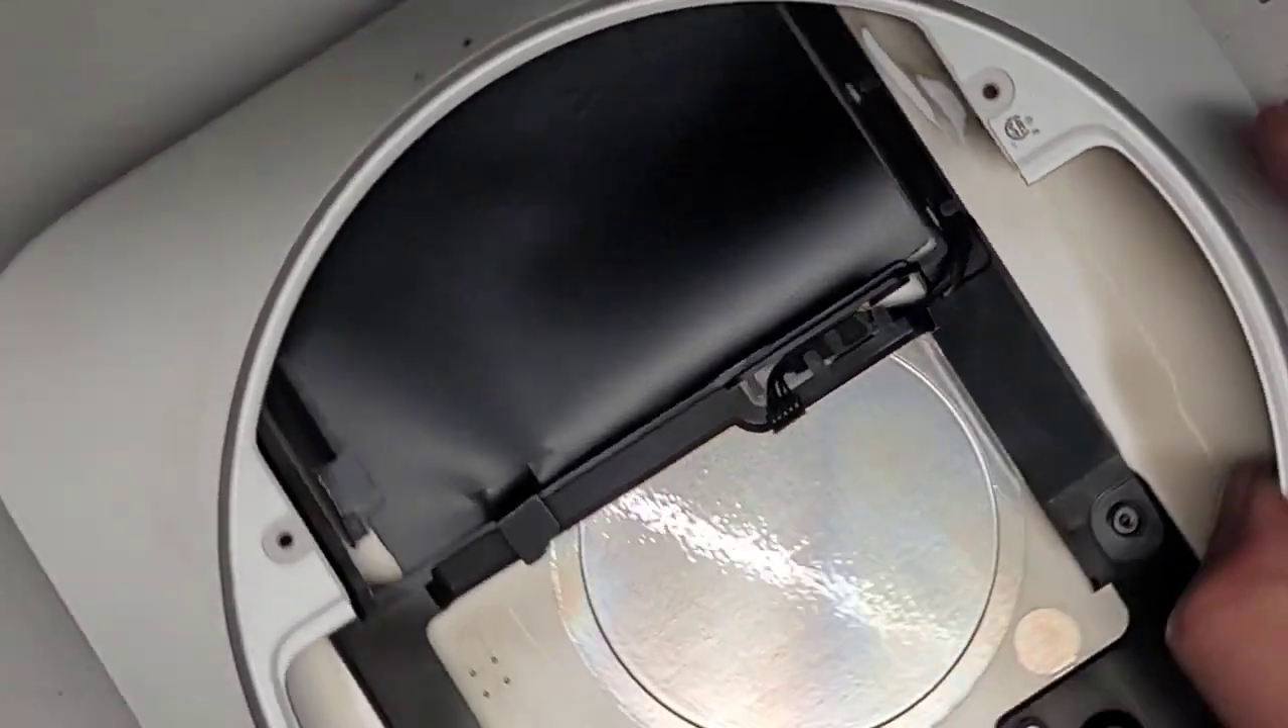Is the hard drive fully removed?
No.